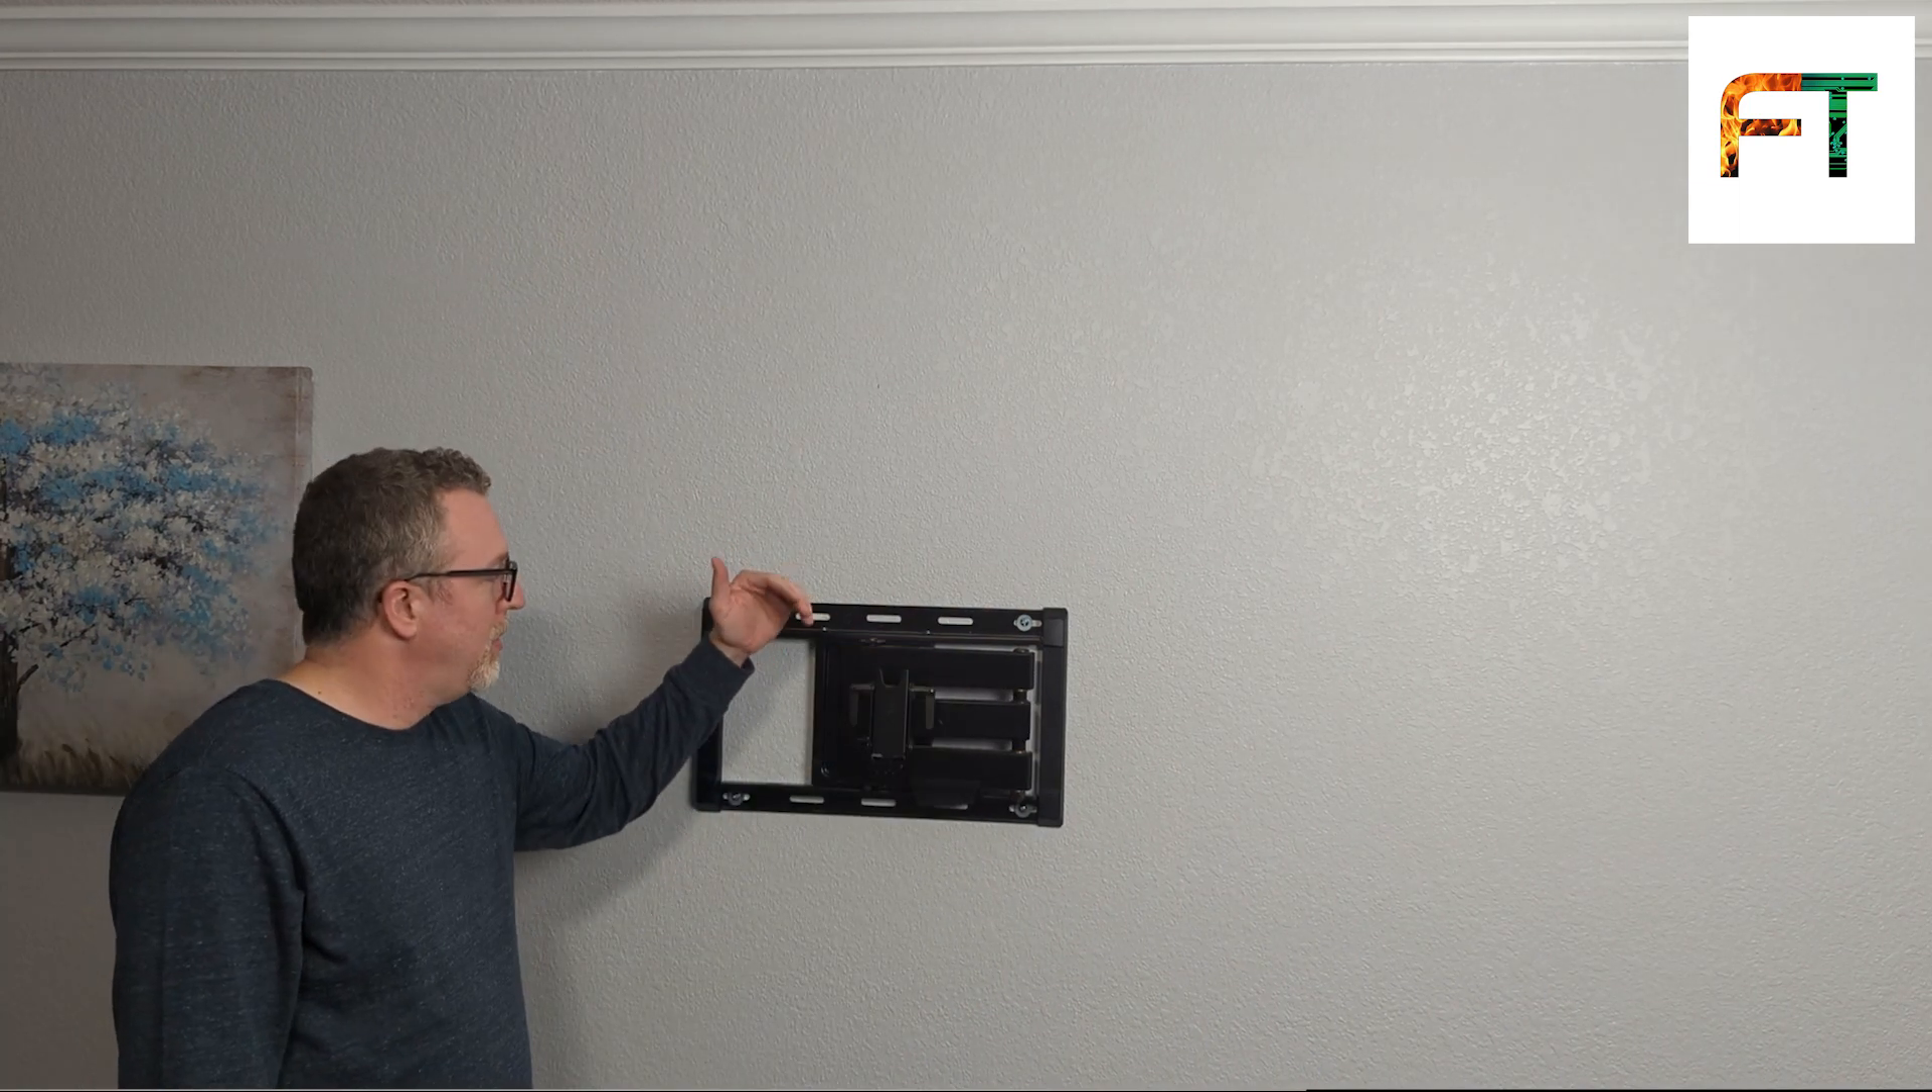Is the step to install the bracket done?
Yes.